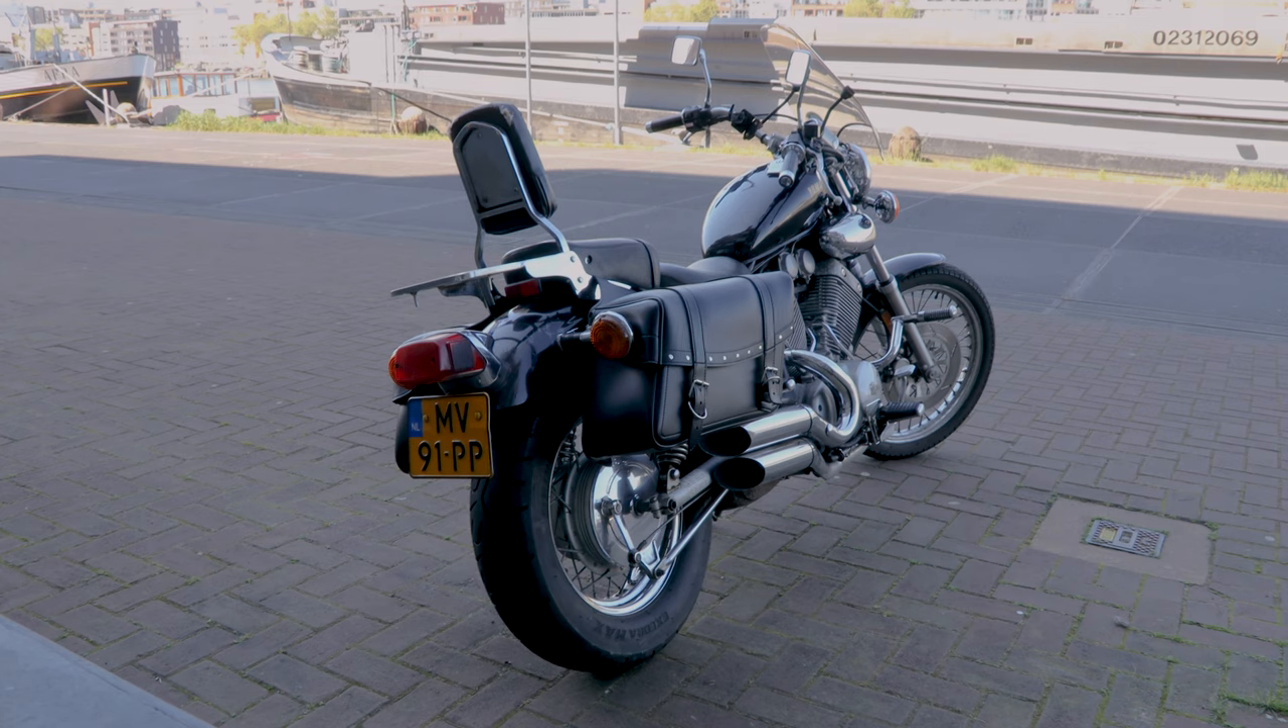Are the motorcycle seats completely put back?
Yes.